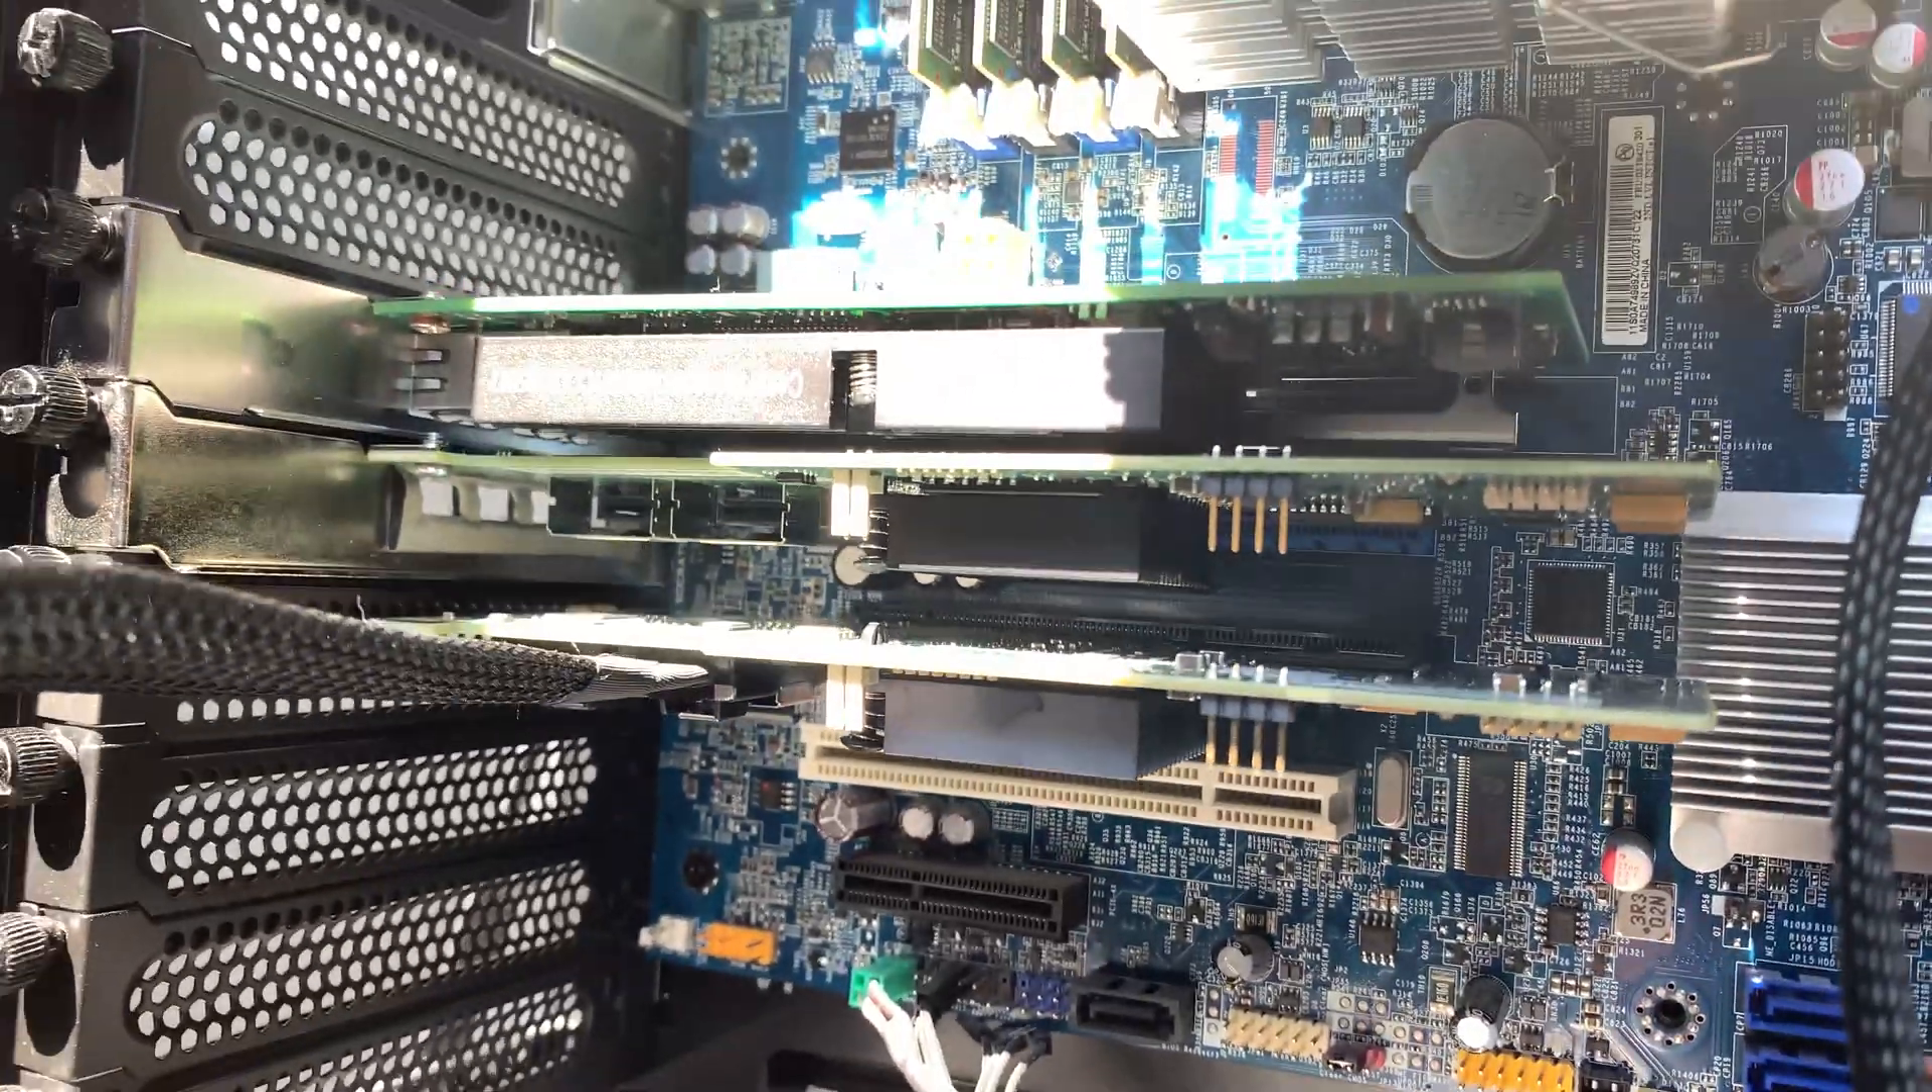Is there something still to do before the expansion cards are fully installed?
No.